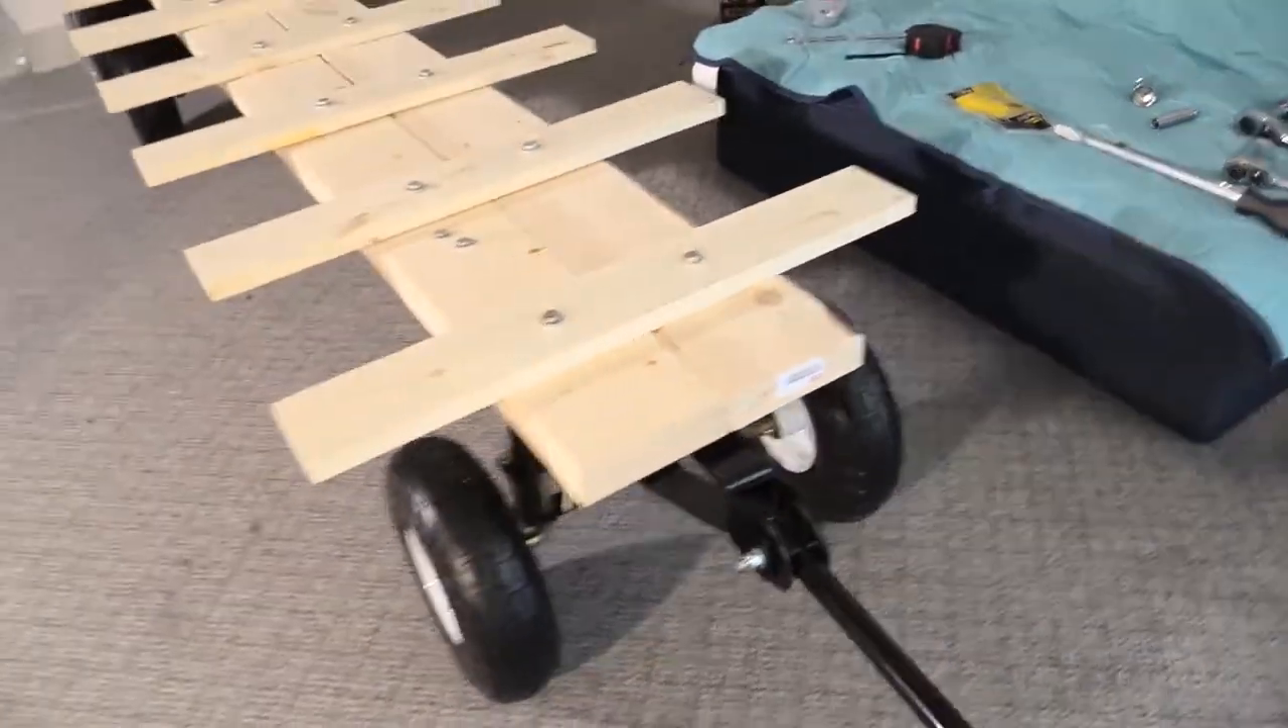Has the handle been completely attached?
Yes.